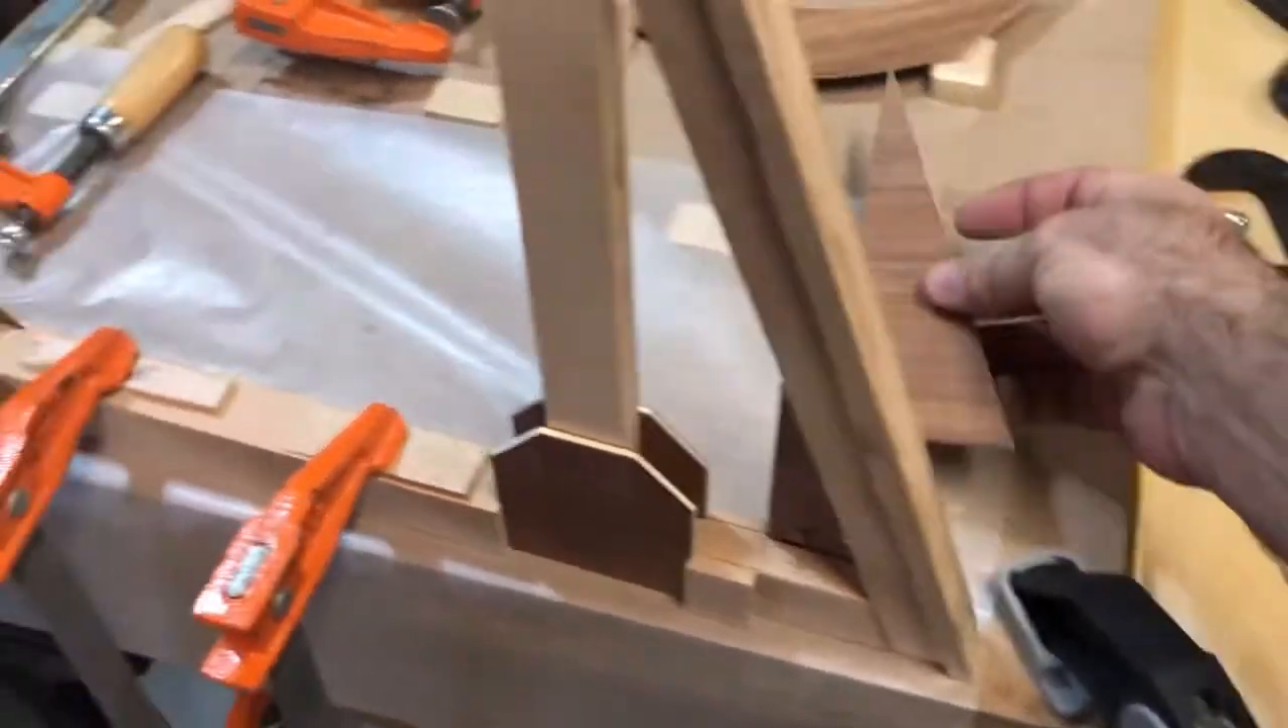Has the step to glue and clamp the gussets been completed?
No.